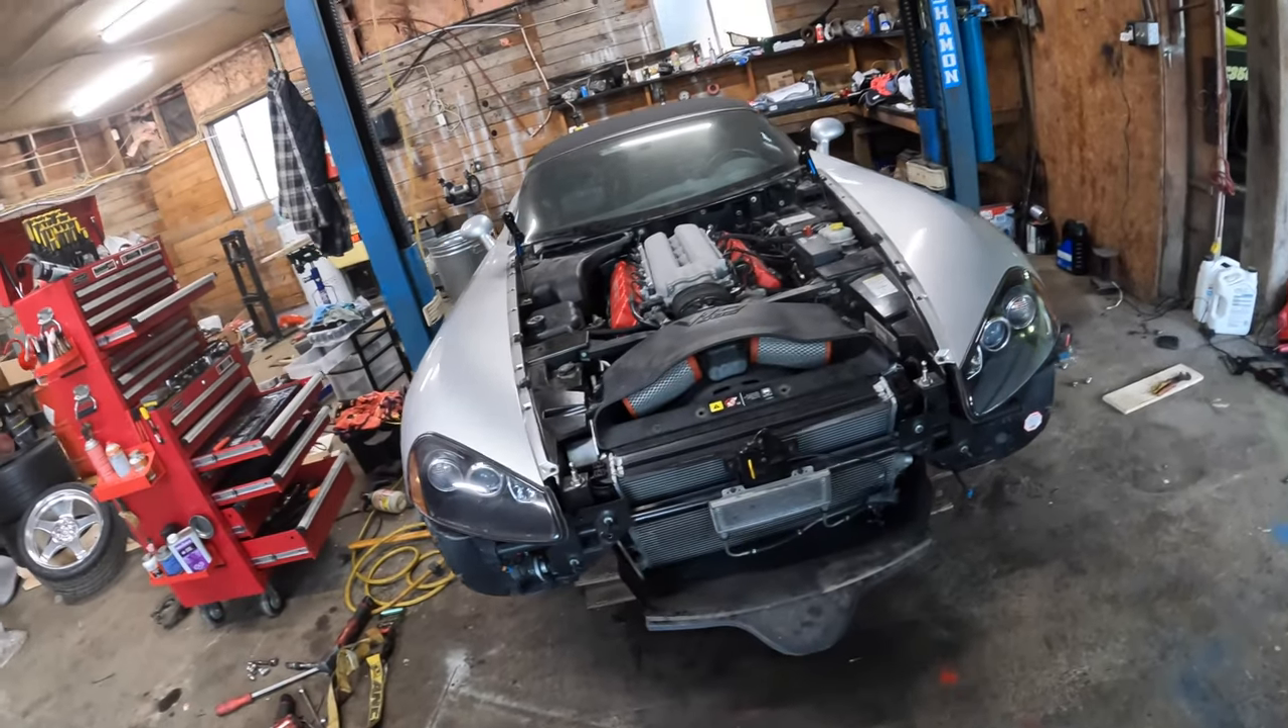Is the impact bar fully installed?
No.